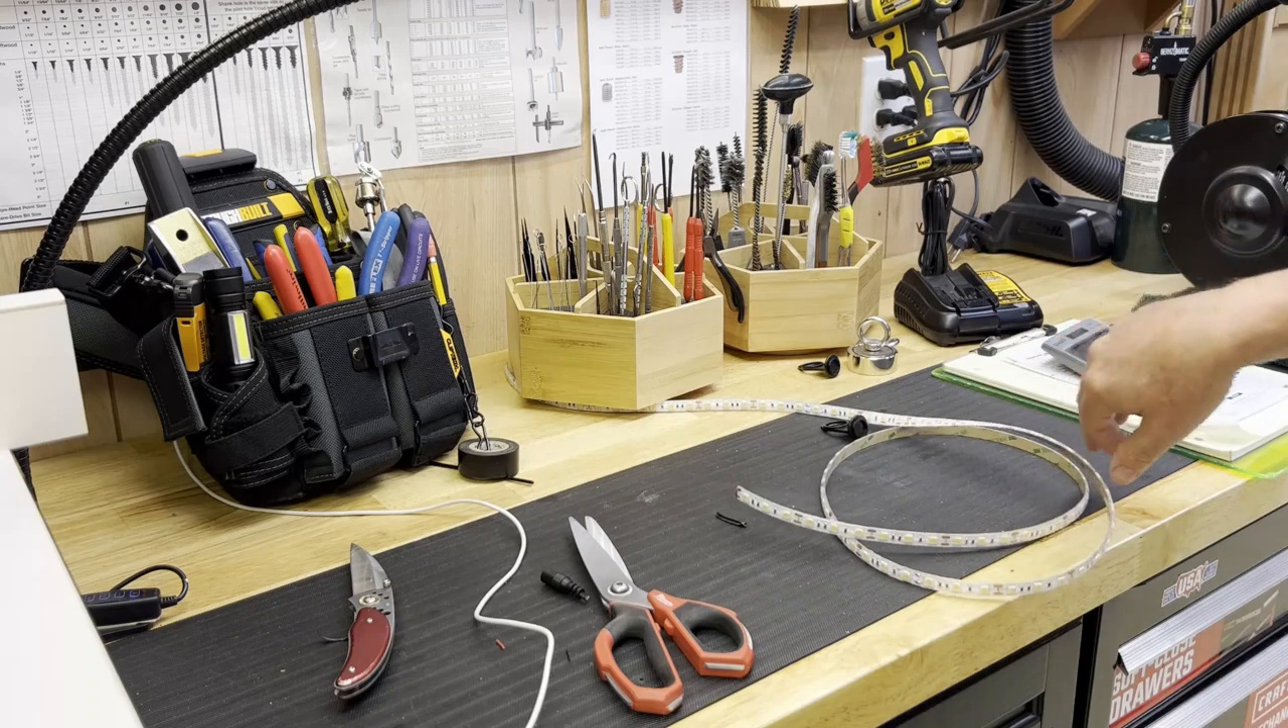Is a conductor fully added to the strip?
No.